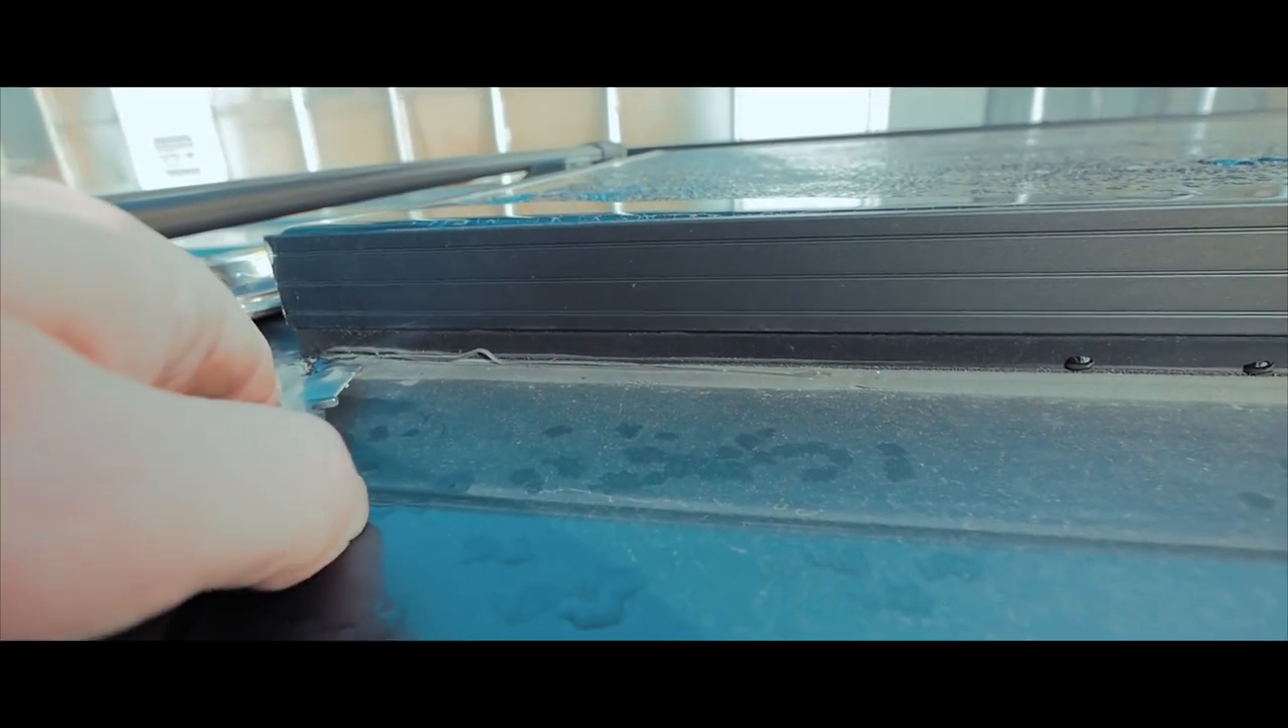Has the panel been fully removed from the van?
No.